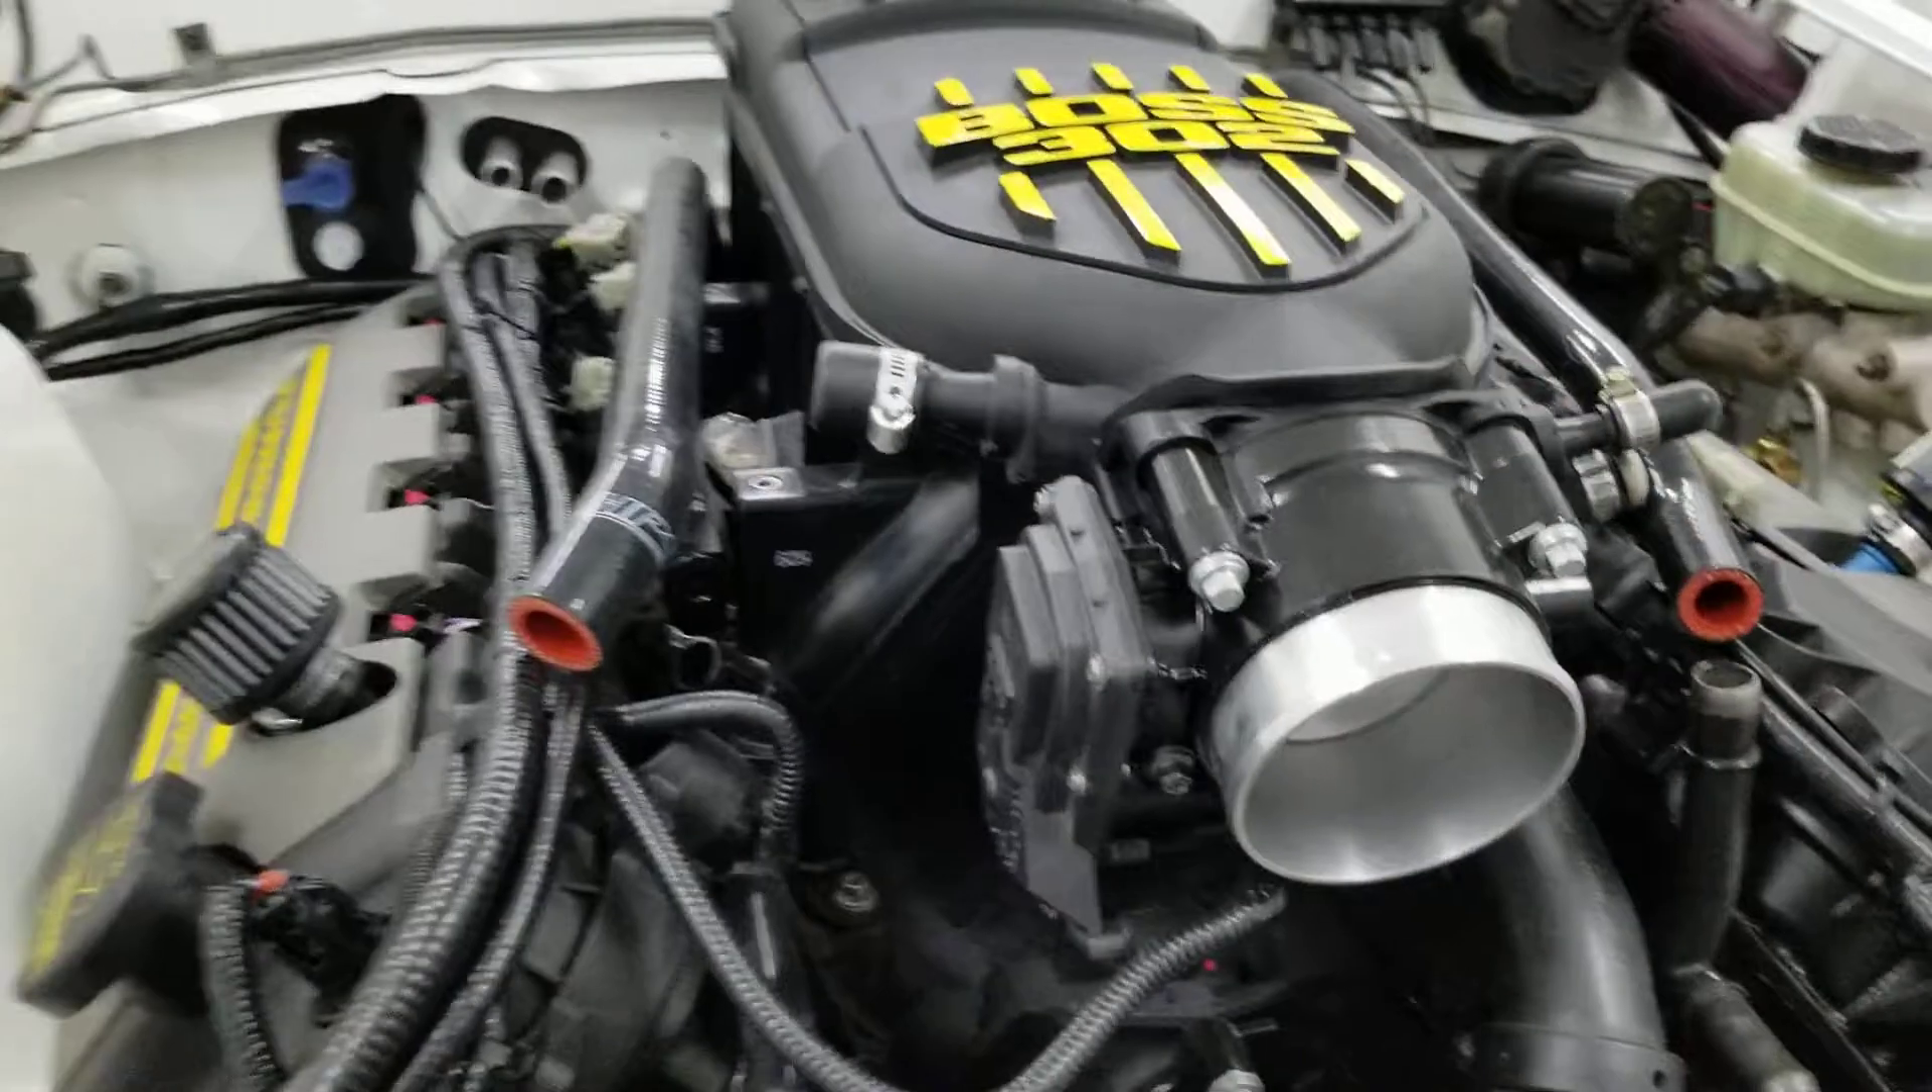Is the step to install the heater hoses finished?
No.